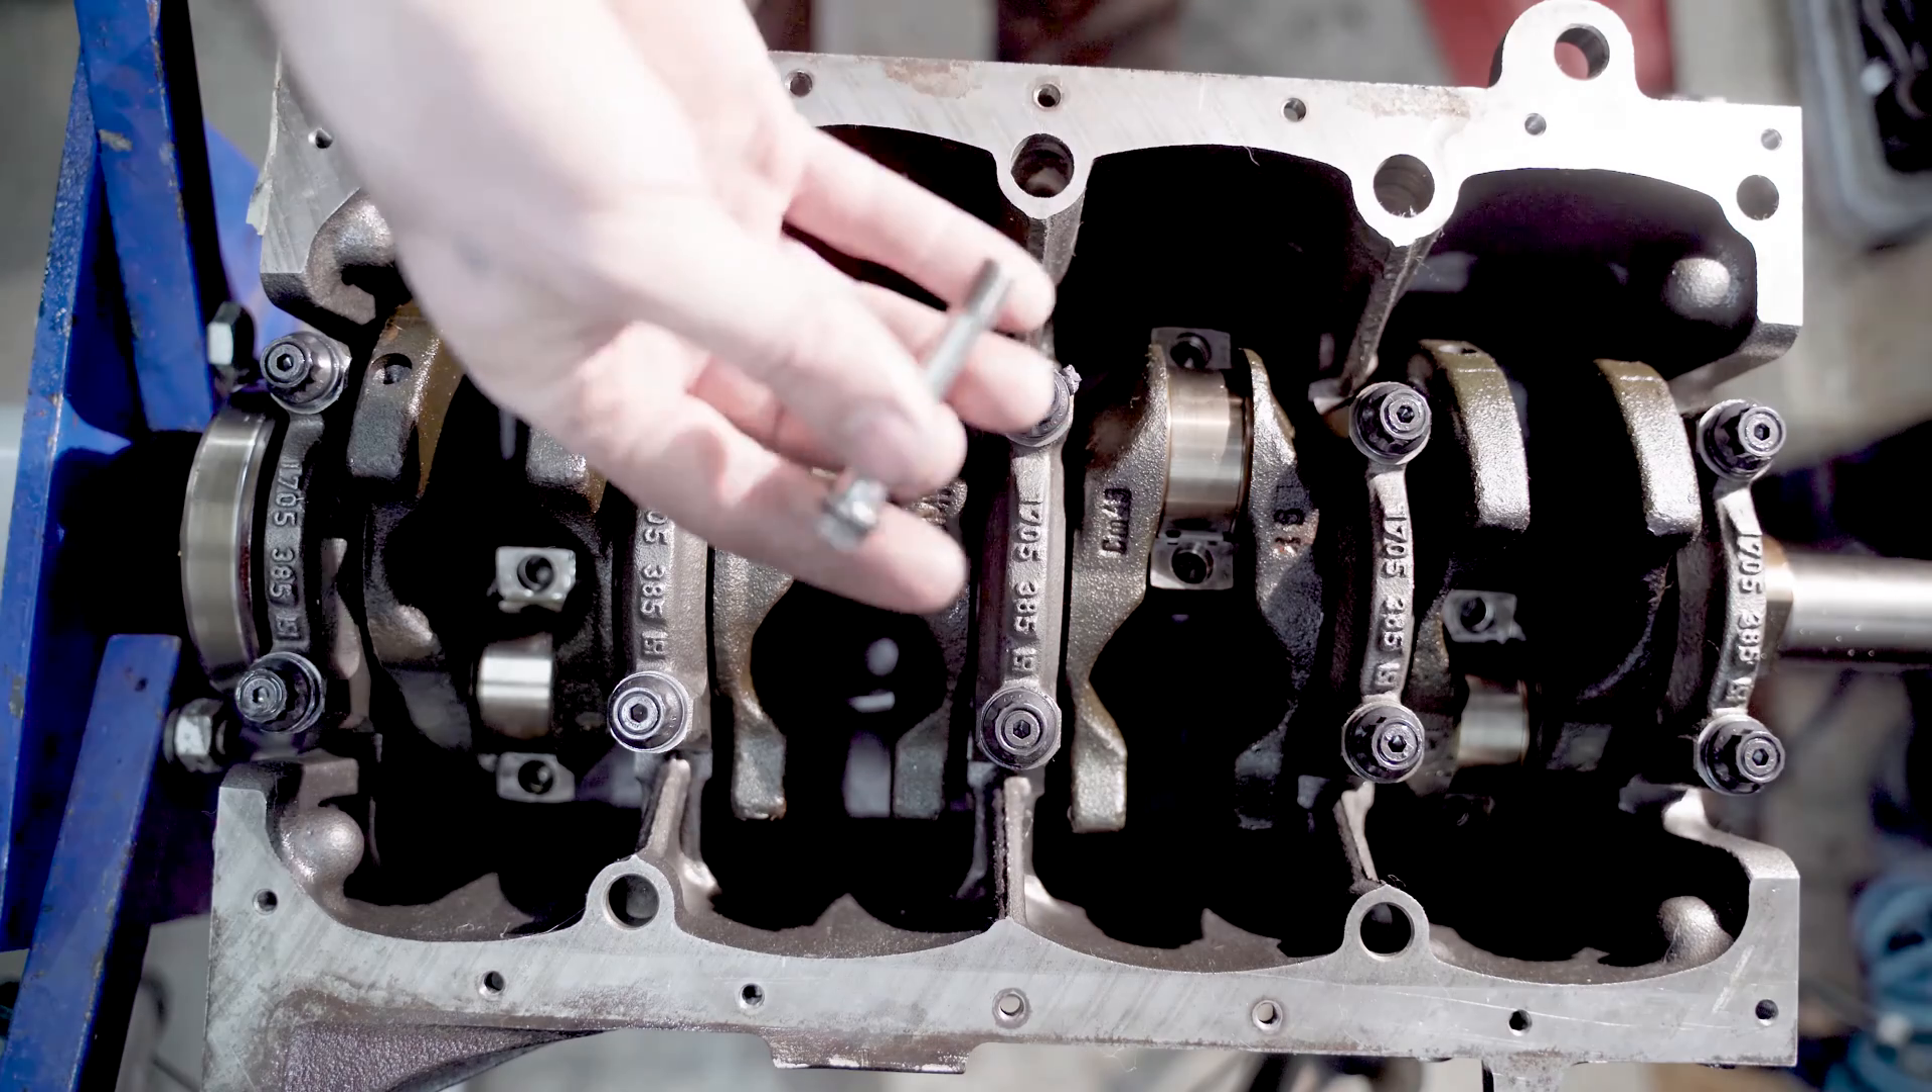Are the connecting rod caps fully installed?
No.